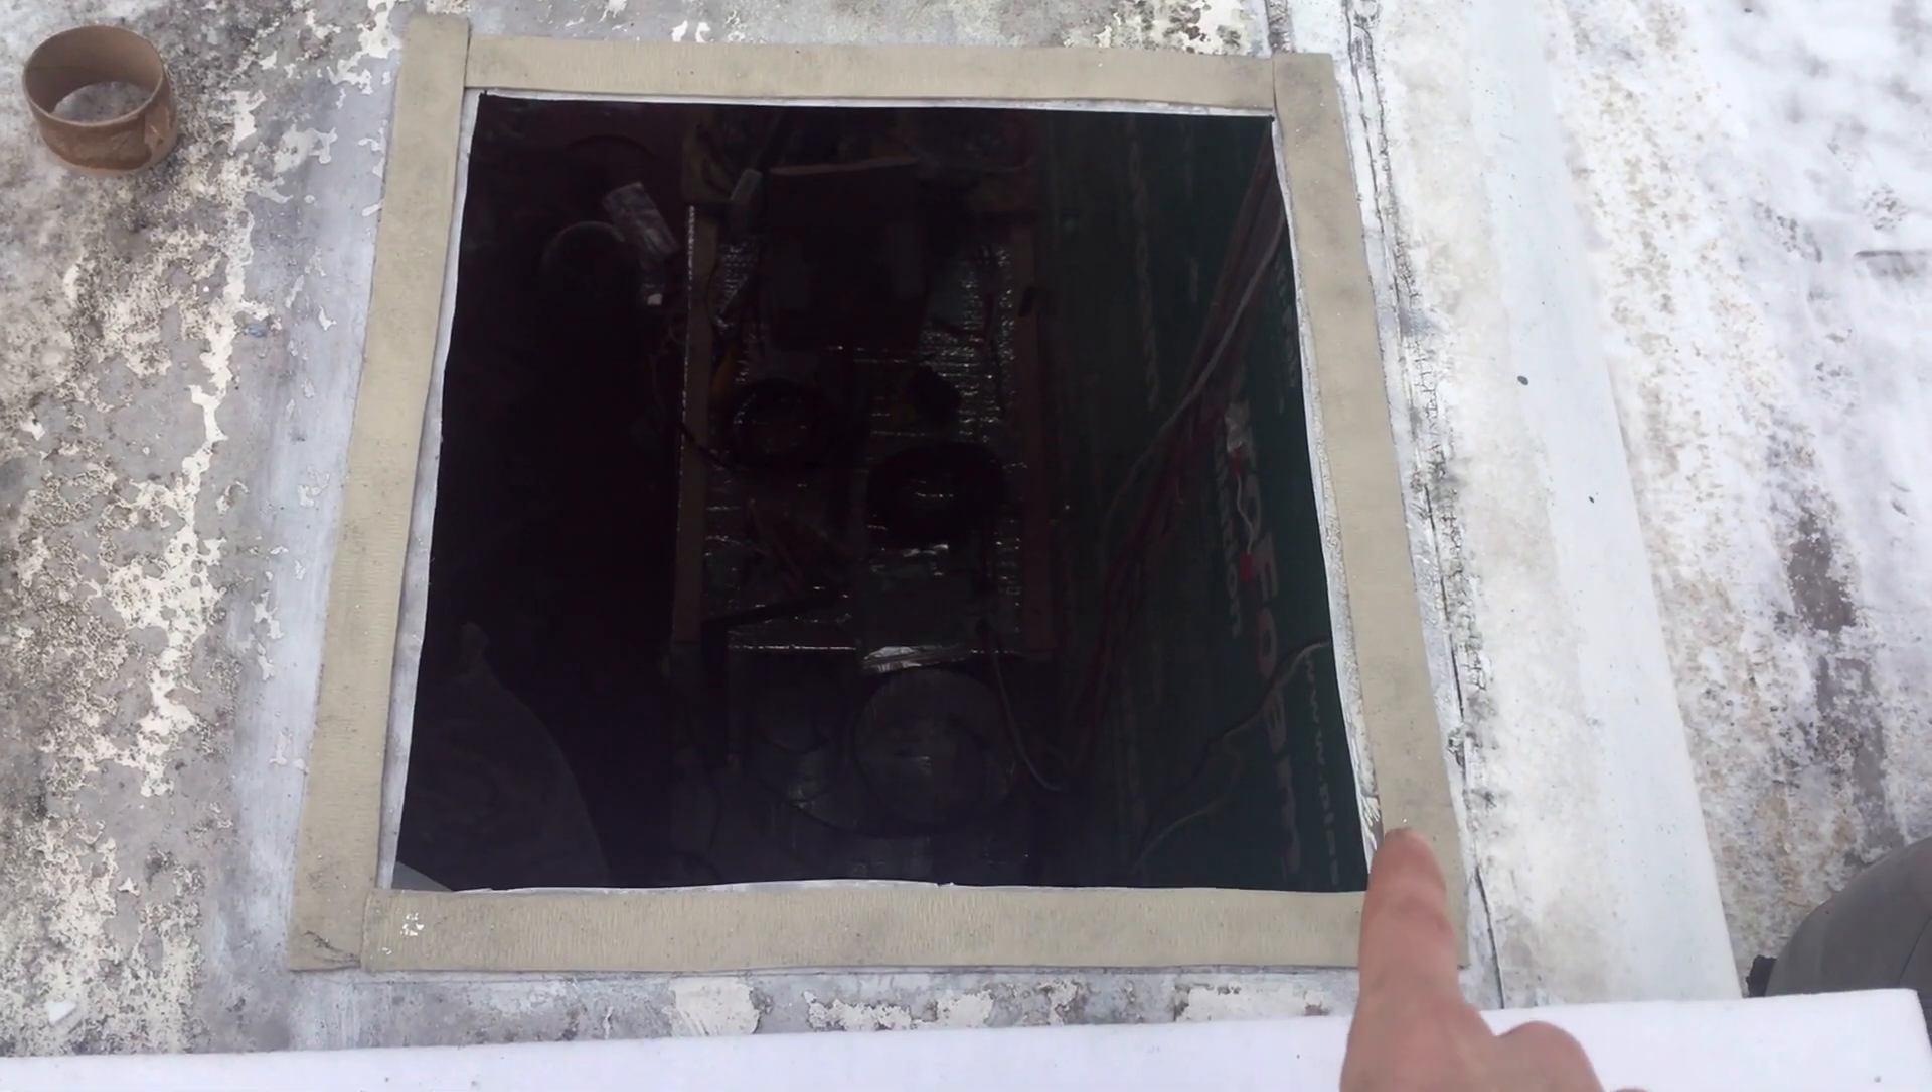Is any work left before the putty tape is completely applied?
No.